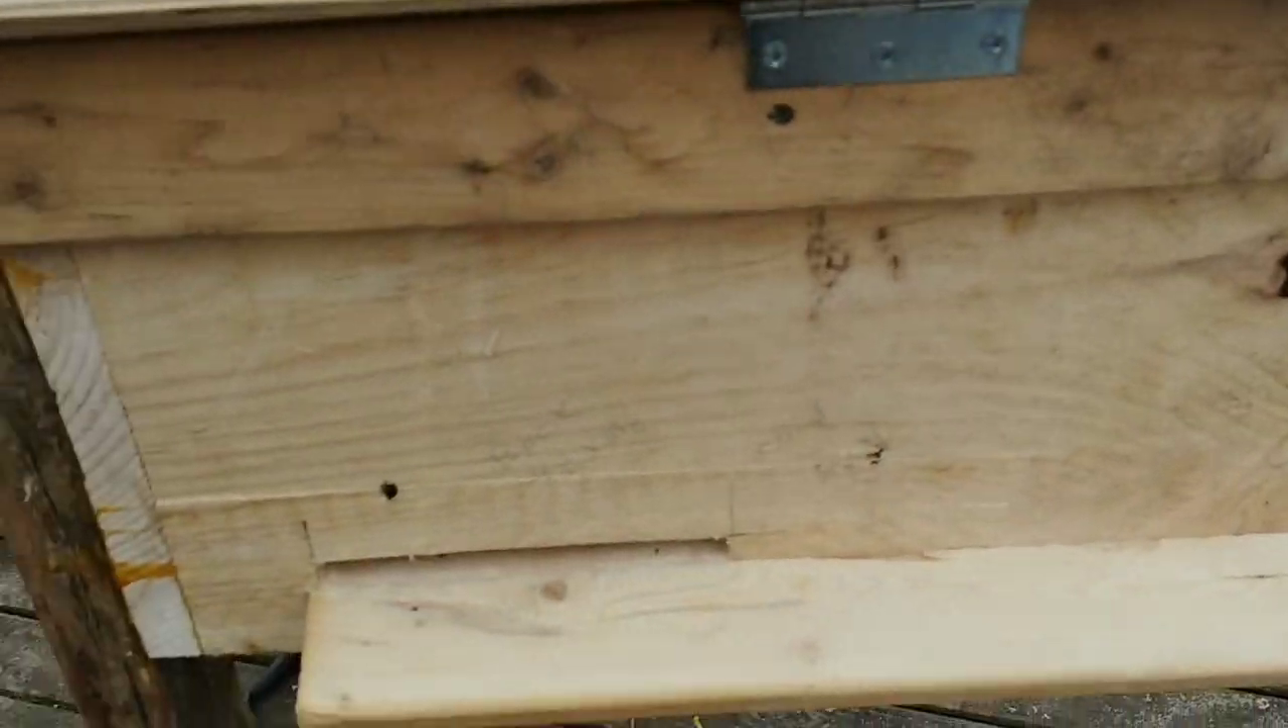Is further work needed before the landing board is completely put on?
No.